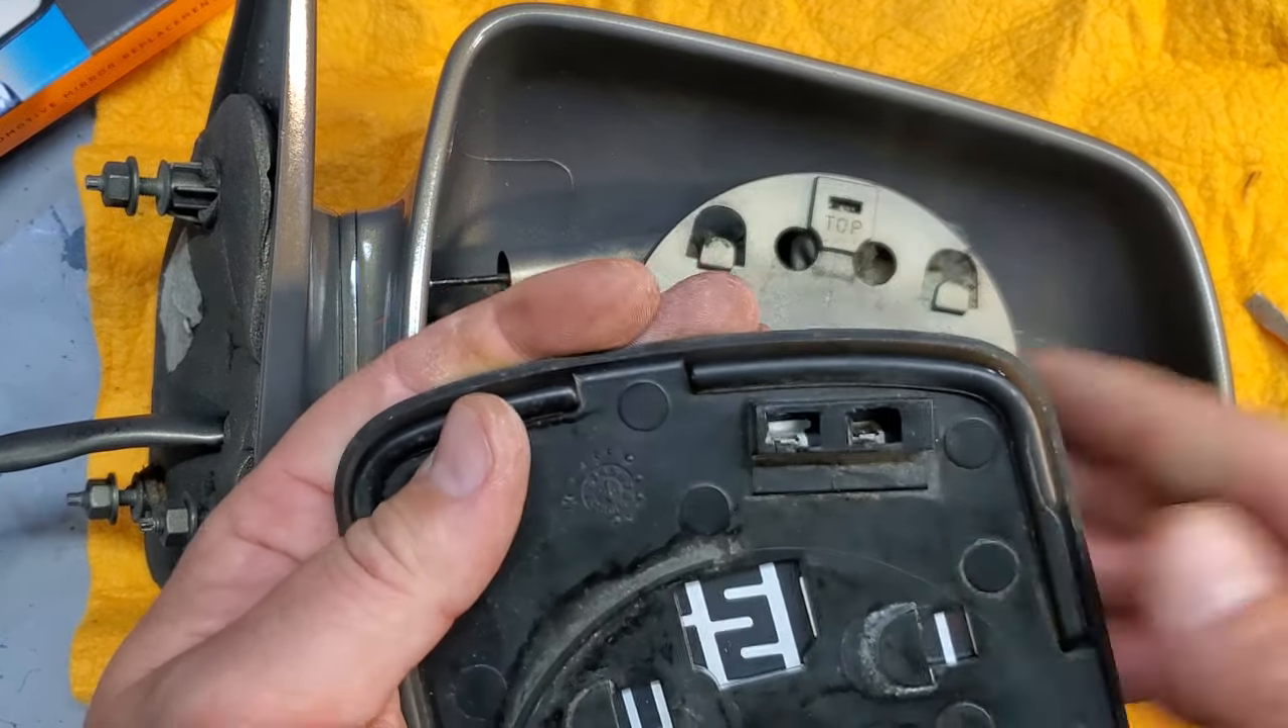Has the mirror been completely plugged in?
No.